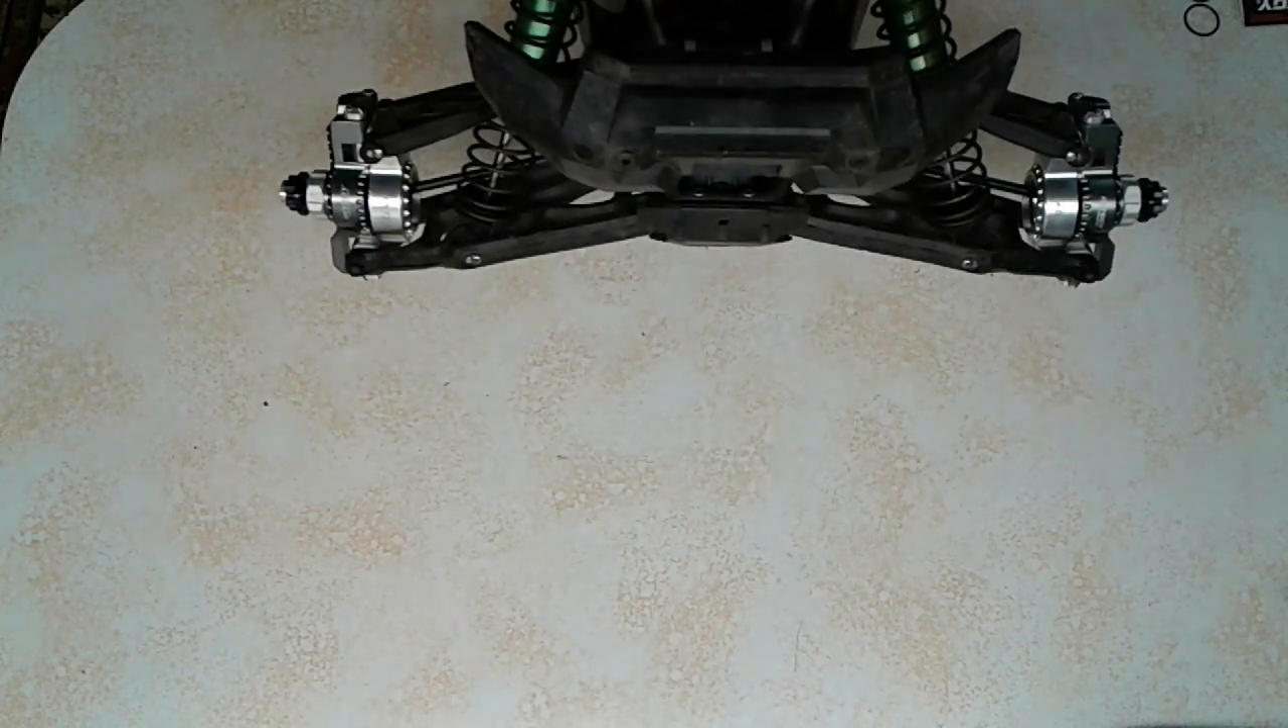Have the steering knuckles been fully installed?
Yes.